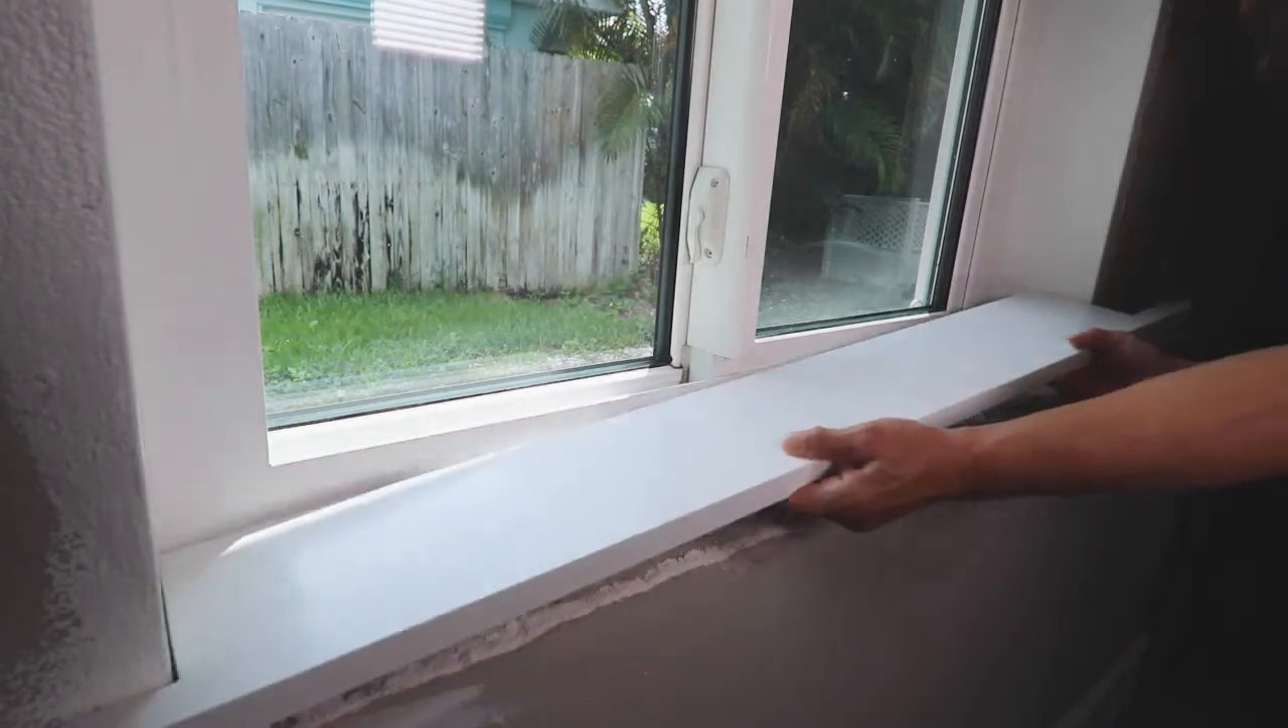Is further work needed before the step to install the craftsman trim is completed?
Yes.